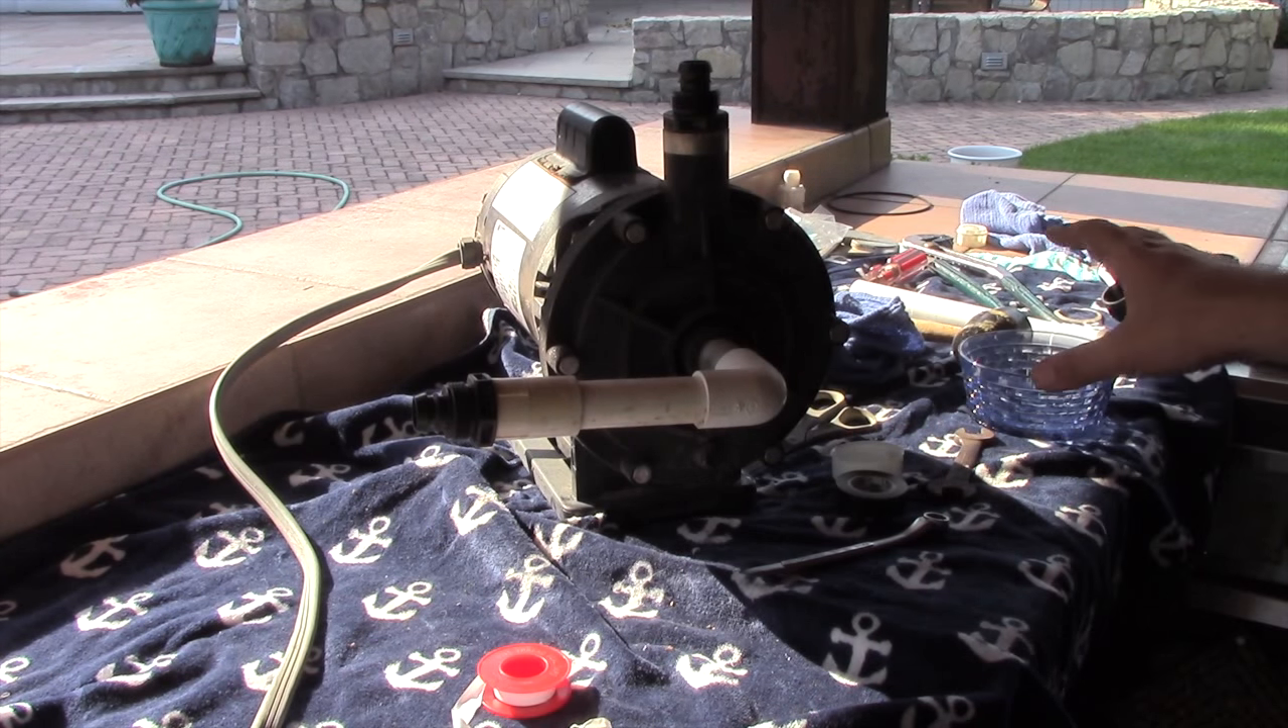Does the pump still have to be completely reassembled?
No.